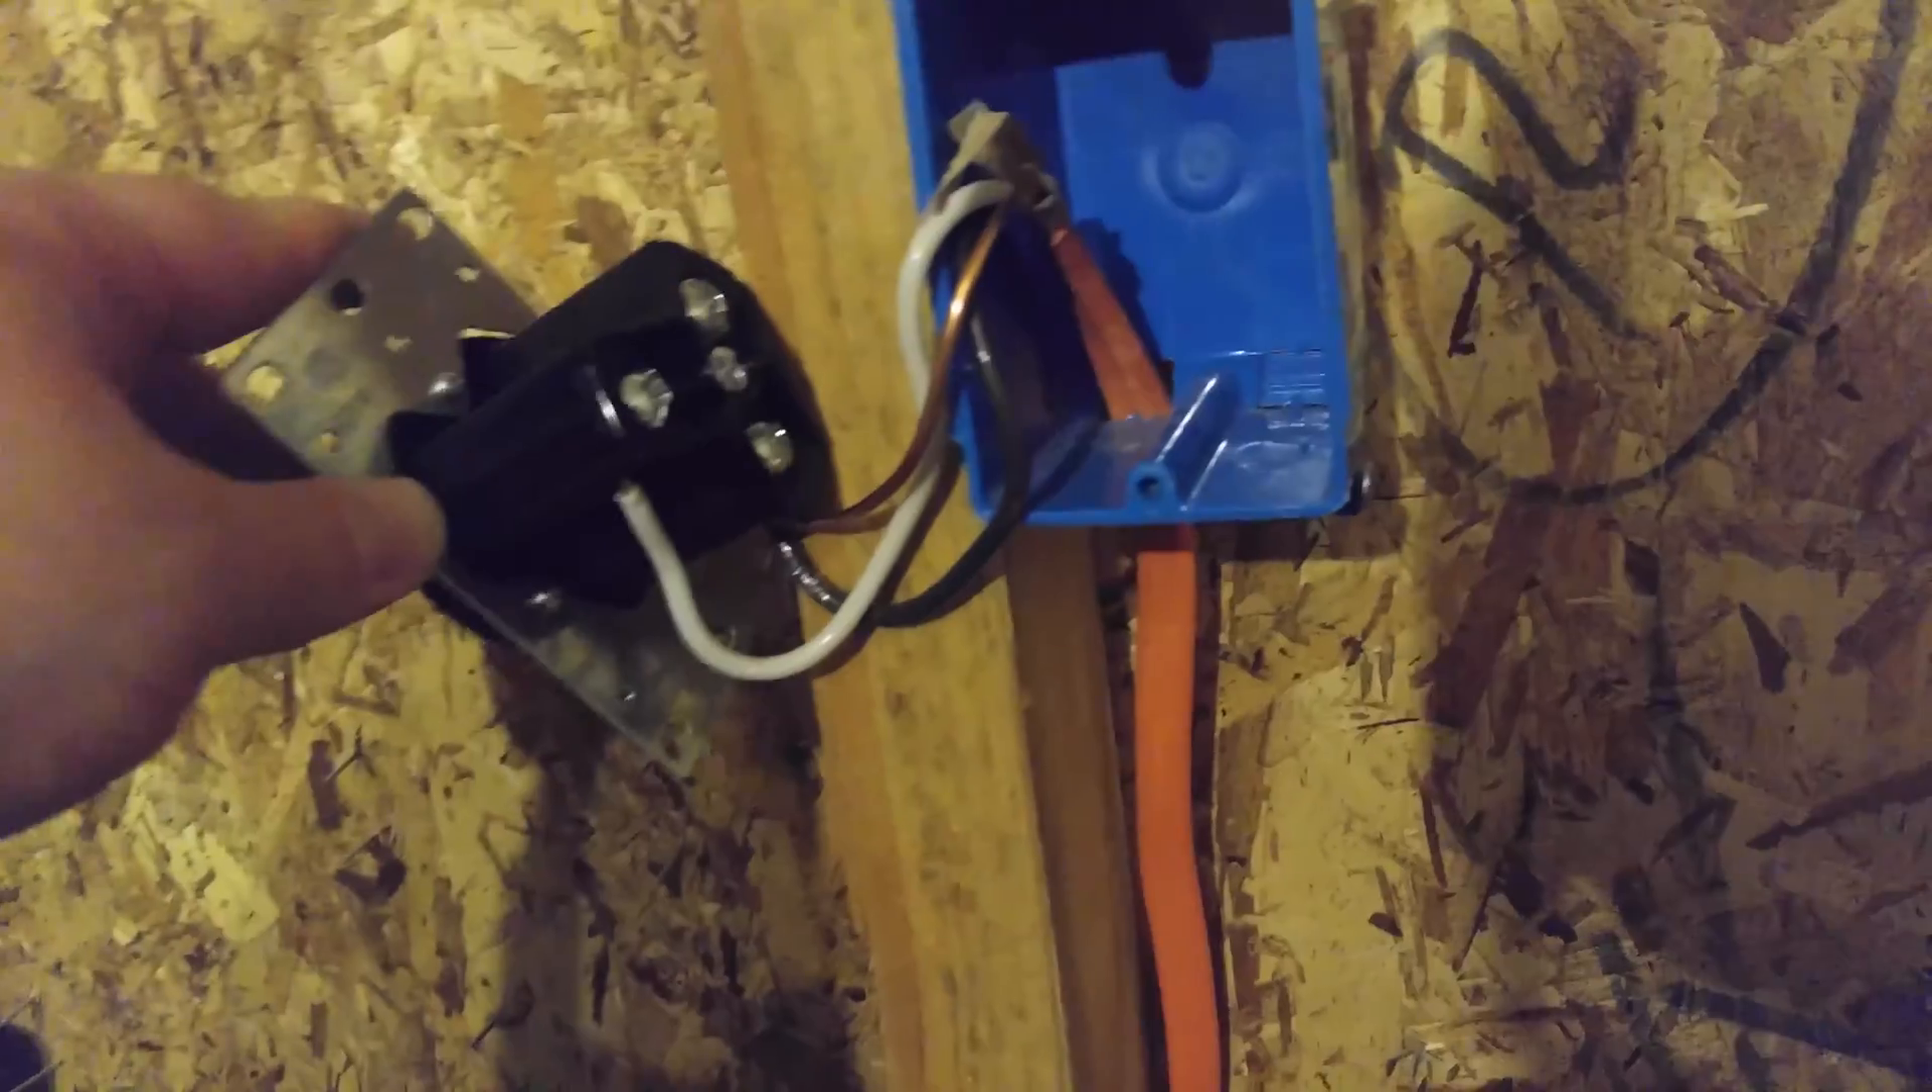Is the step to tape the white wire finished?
No.